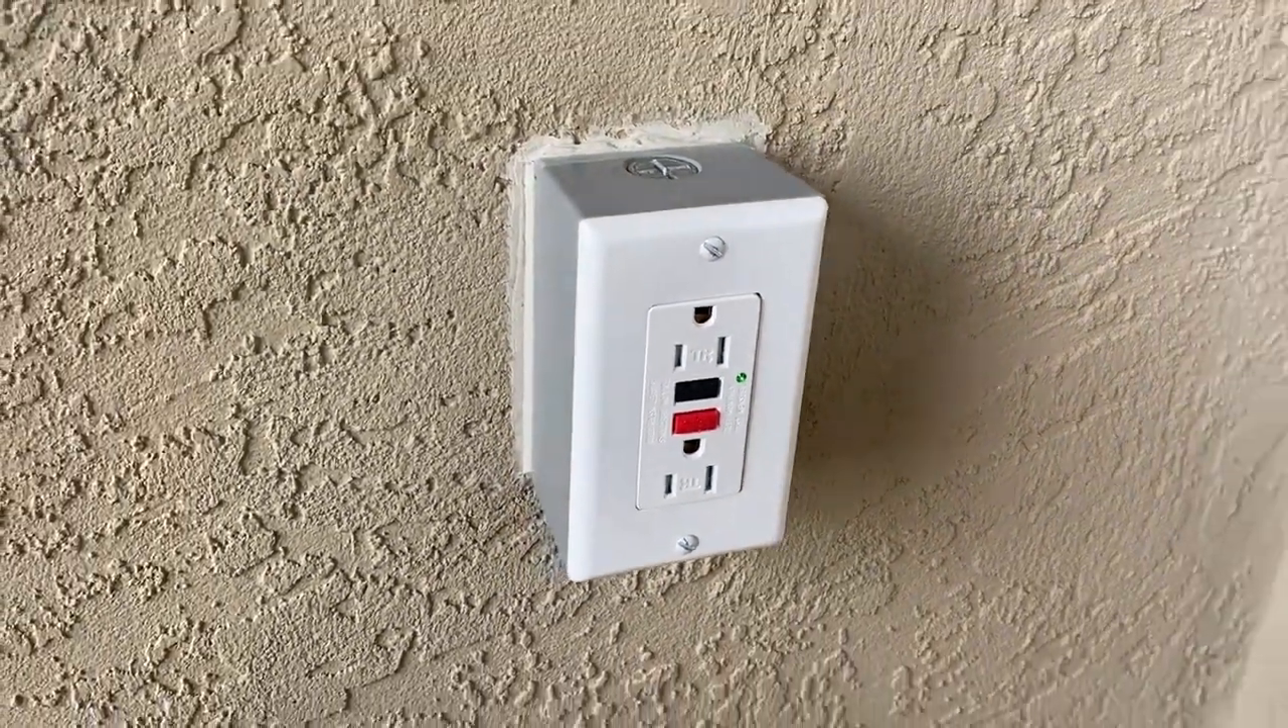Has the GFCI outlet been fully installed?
Yes.